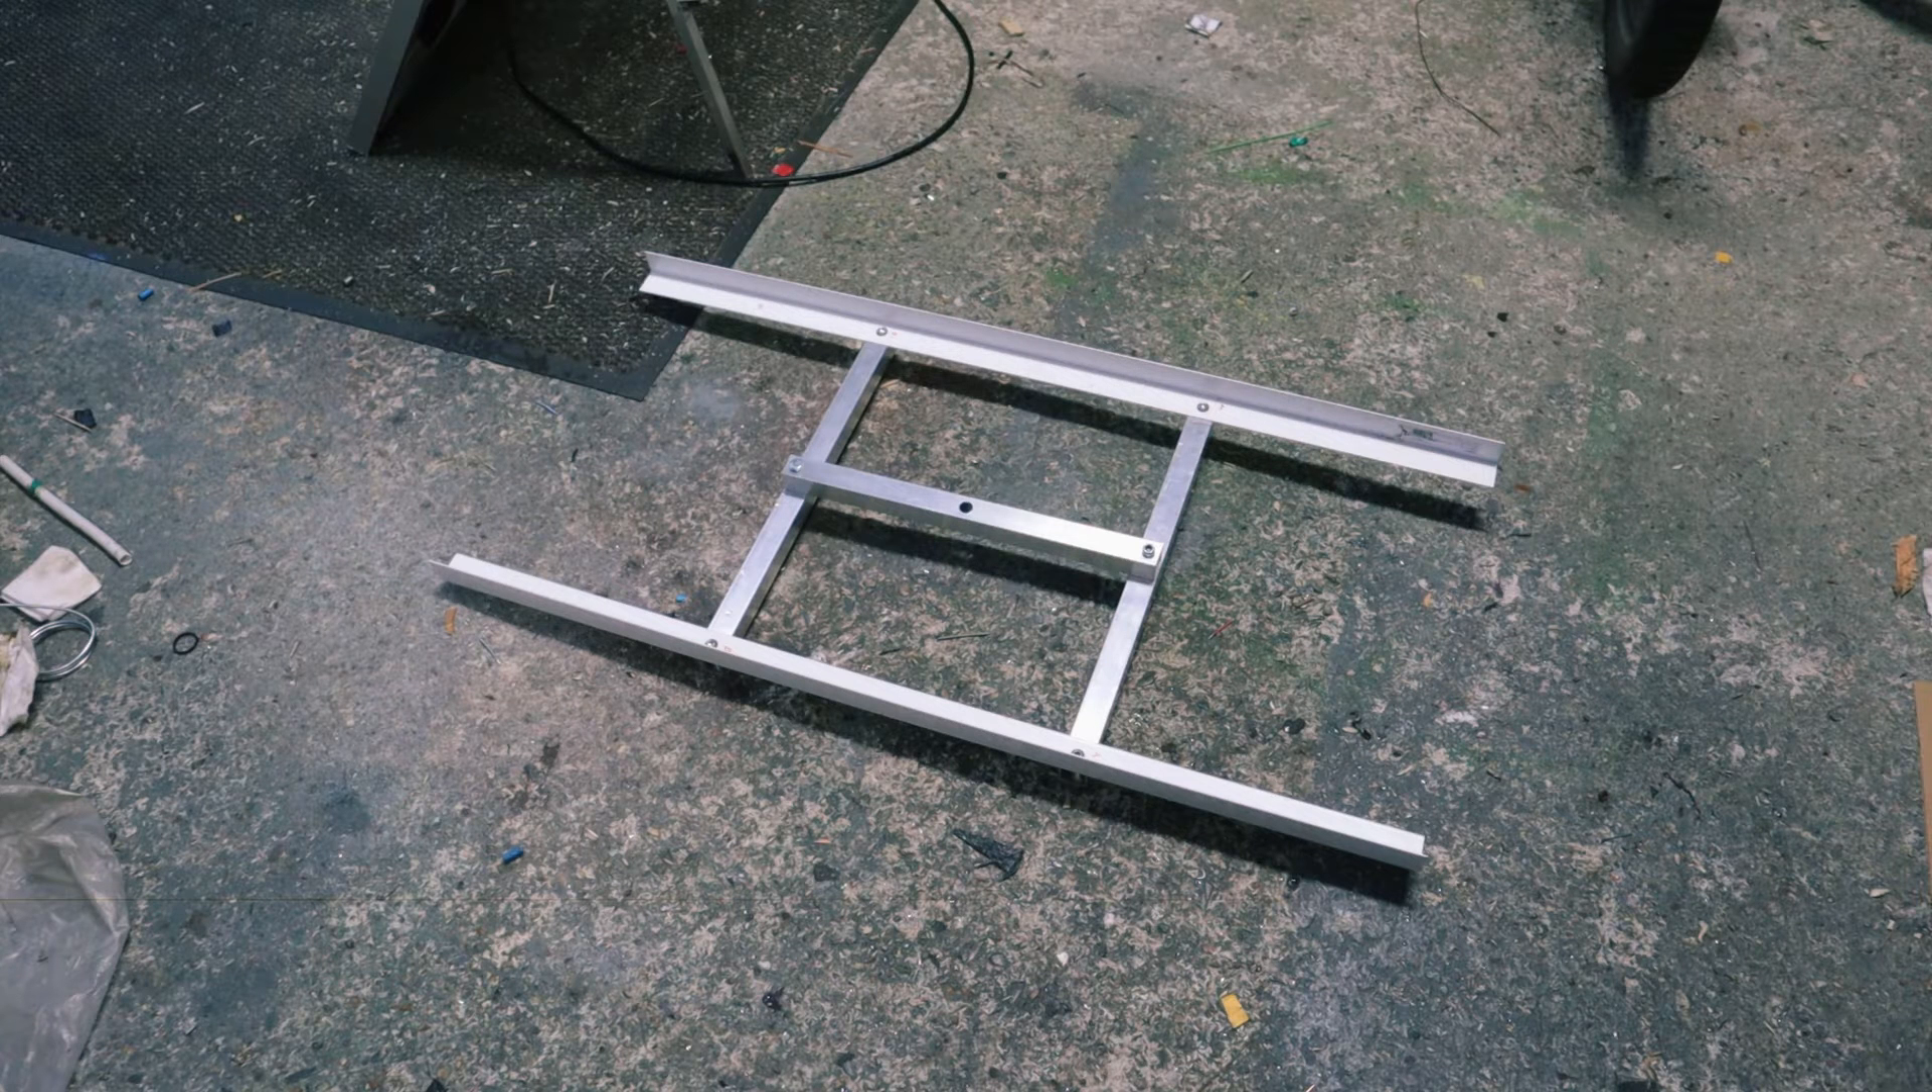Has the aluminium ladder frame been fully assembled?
Yes.